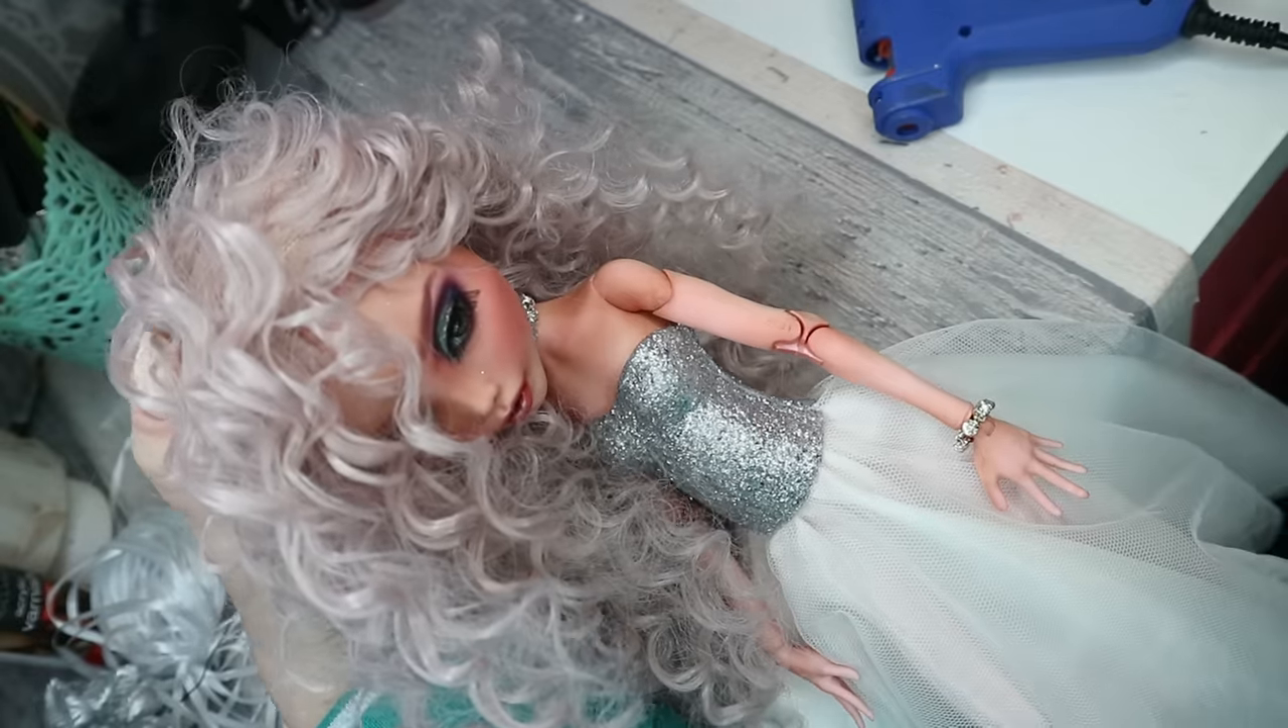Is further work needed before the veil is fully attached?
Yes.